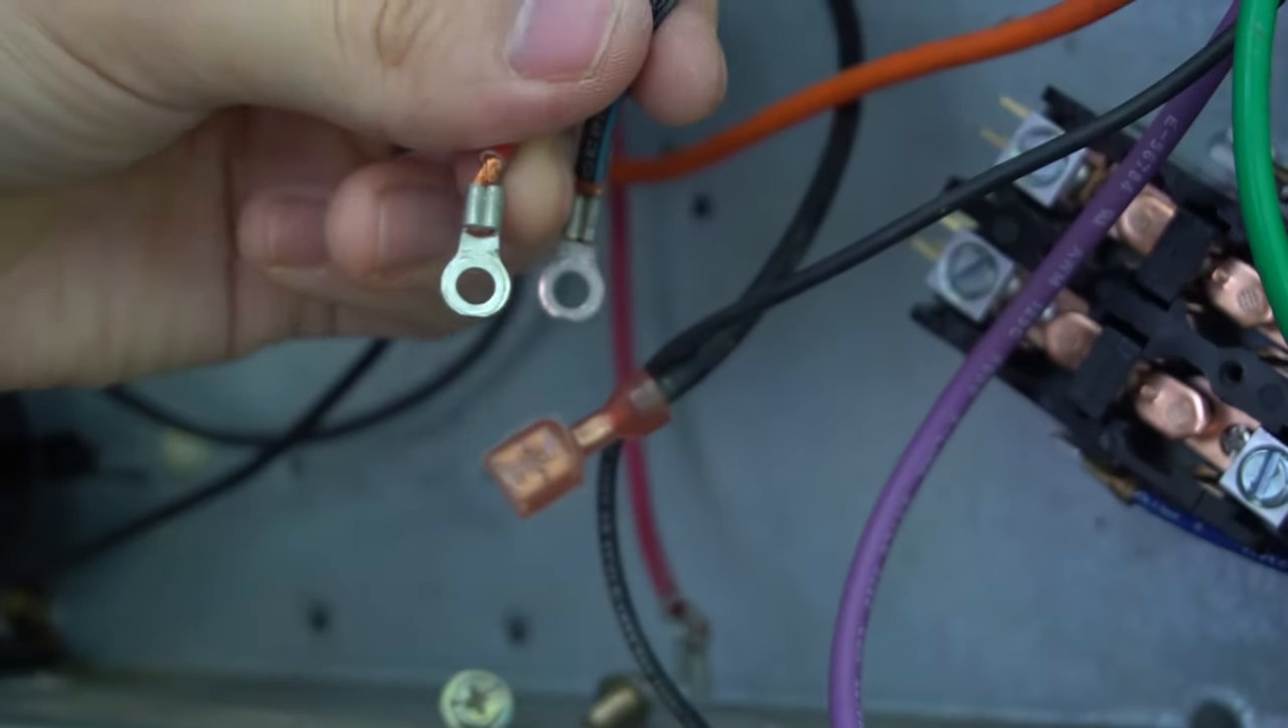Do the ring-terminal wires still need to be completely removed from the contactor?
No.